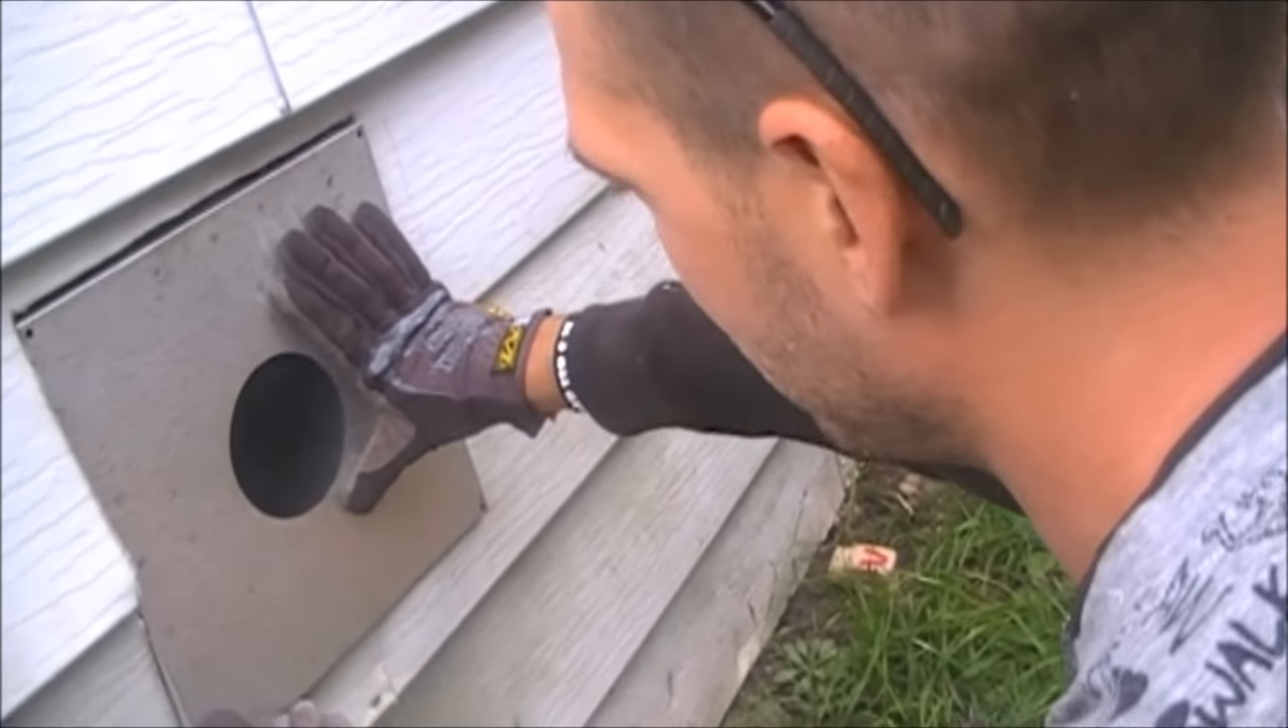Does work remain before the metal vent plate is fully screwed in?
Yes.